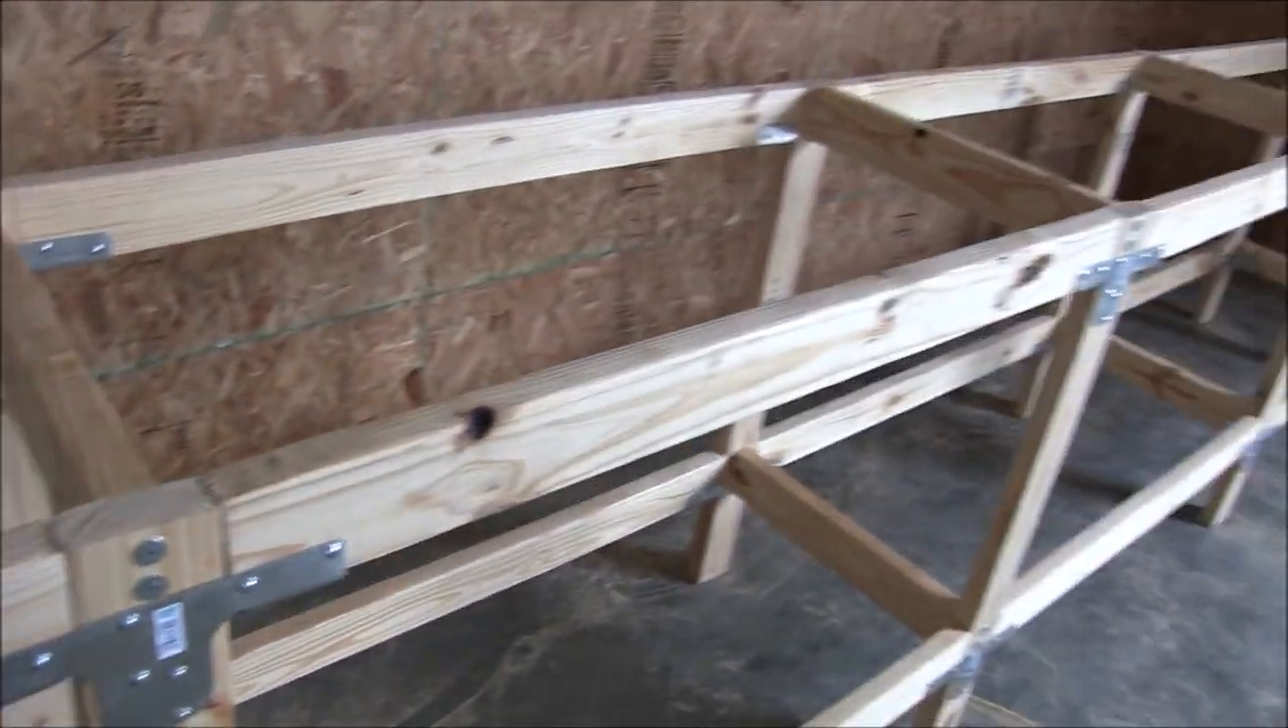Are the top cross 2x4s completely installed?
Yes.